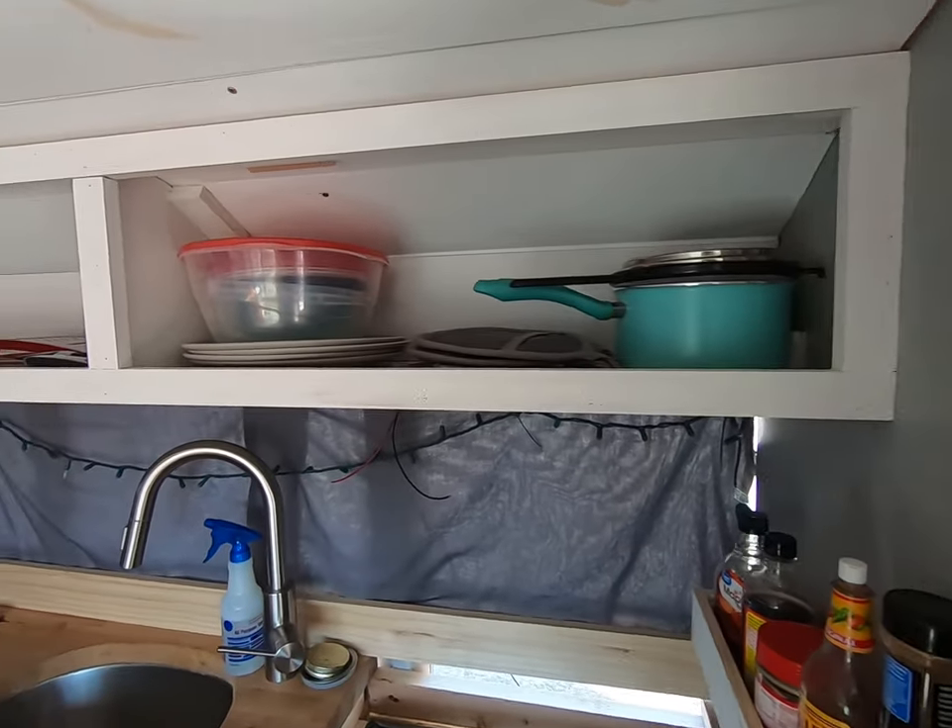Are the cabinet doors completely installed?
No.